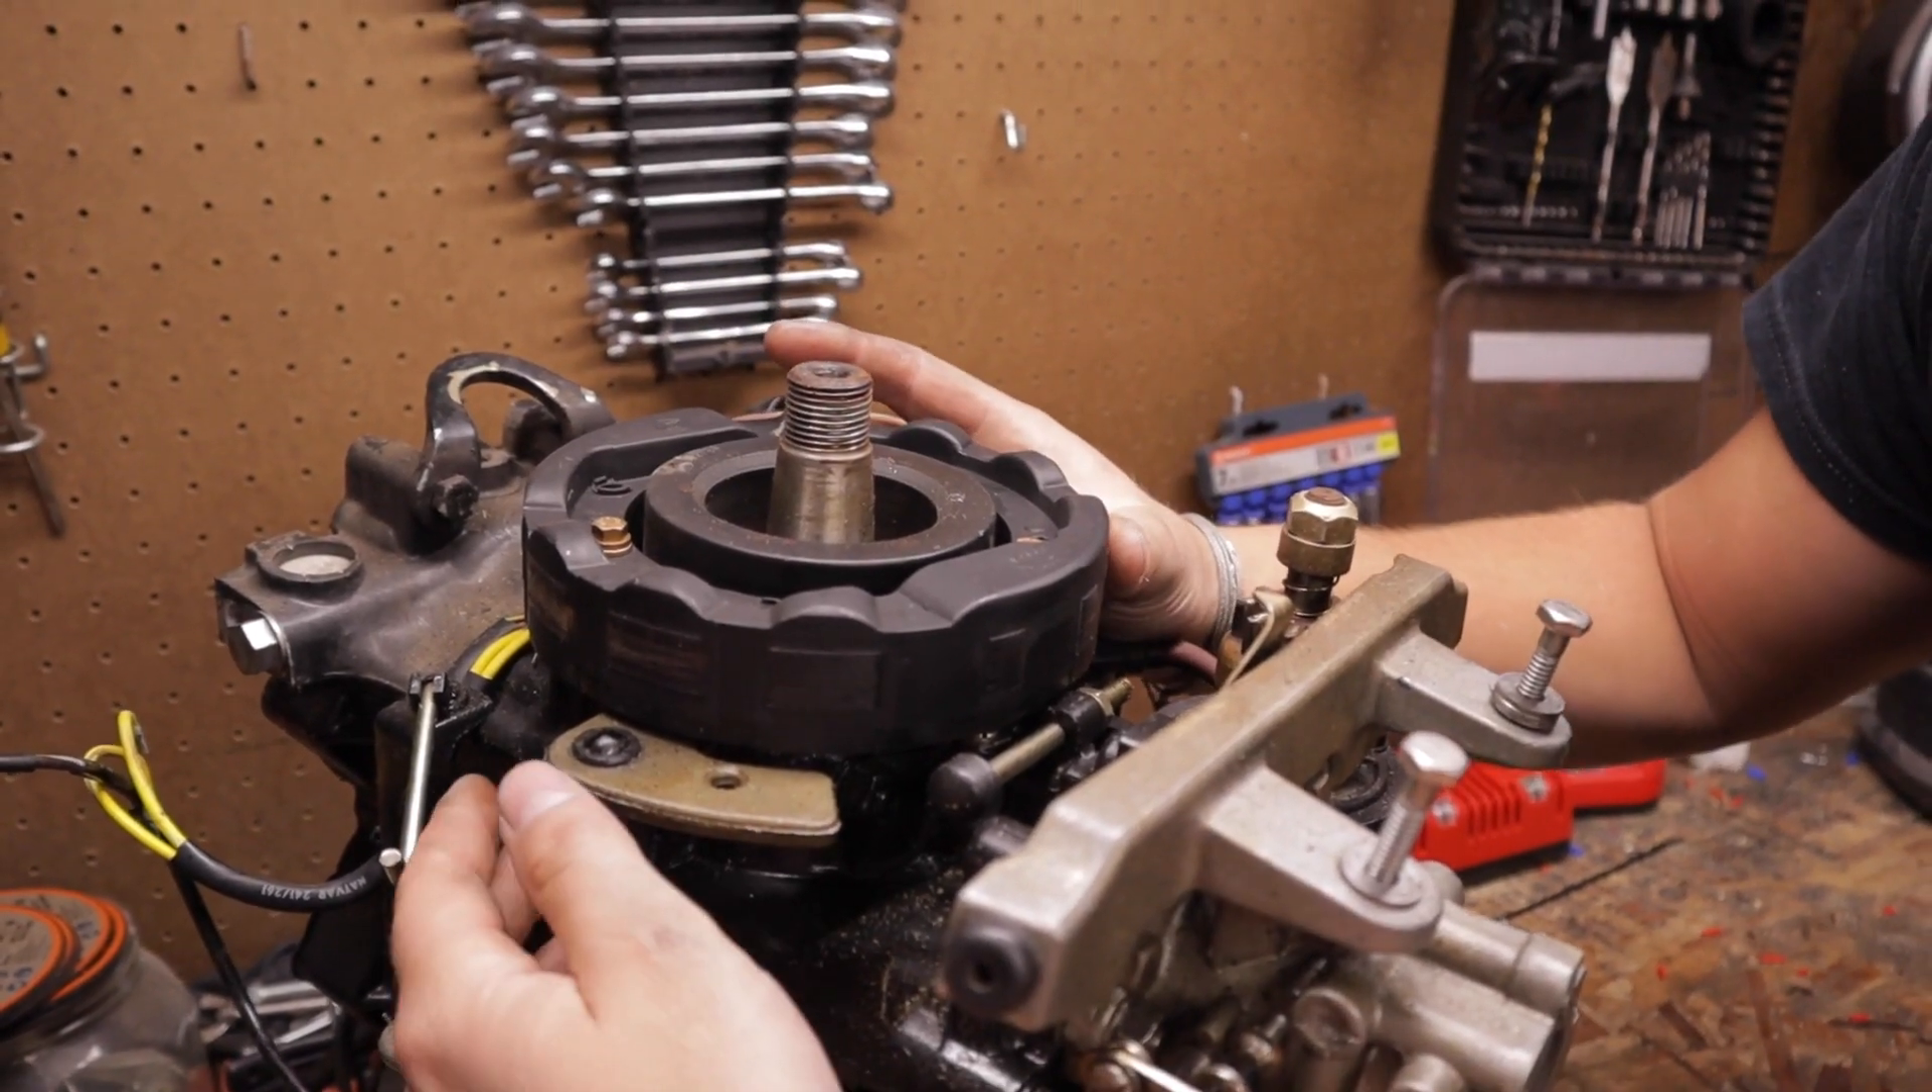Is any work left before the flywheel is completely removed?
No.